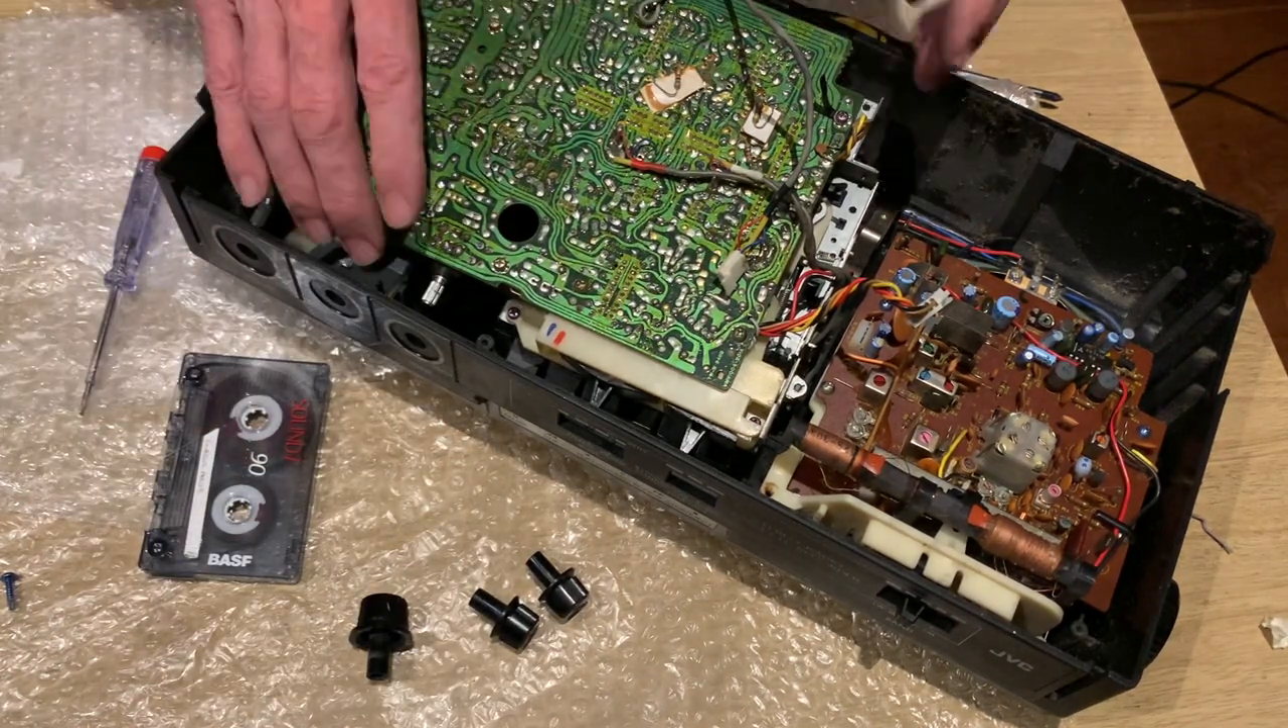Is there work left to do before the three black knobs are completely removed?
No.